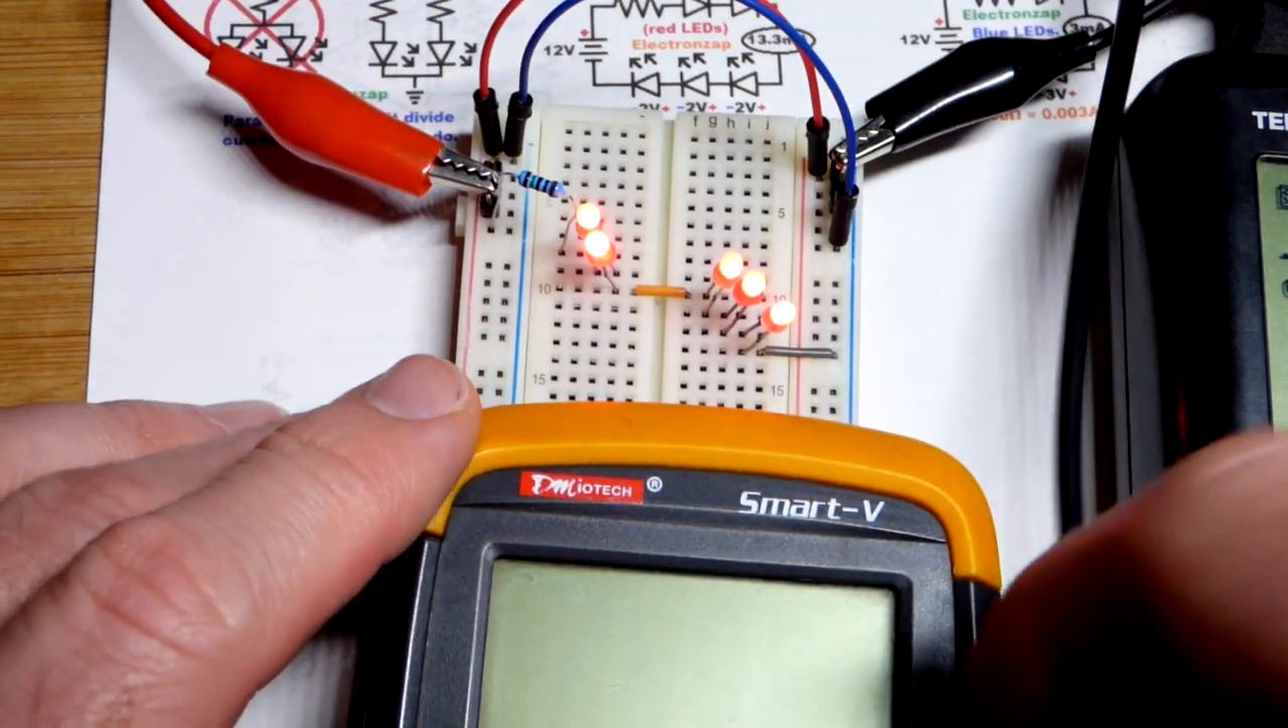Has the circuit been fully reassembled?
Yes.